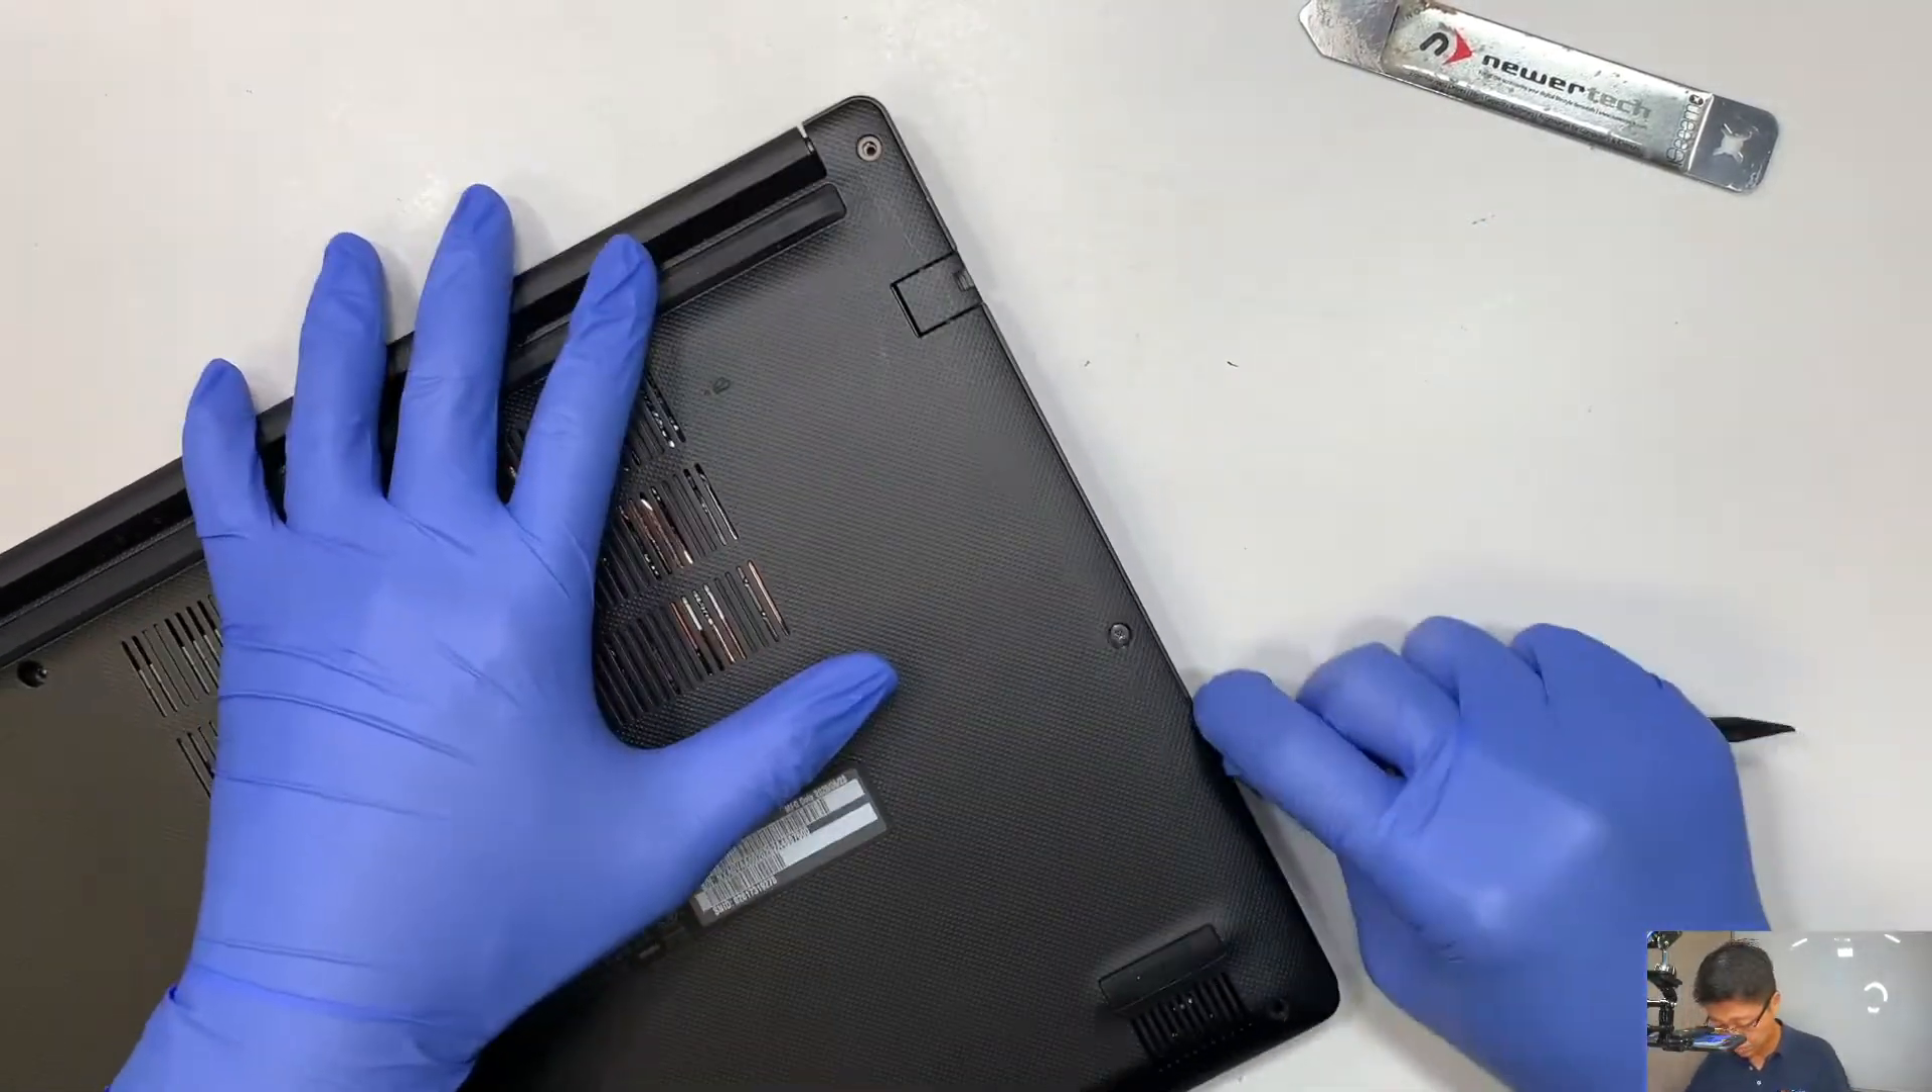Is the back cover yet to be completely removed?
Yes.